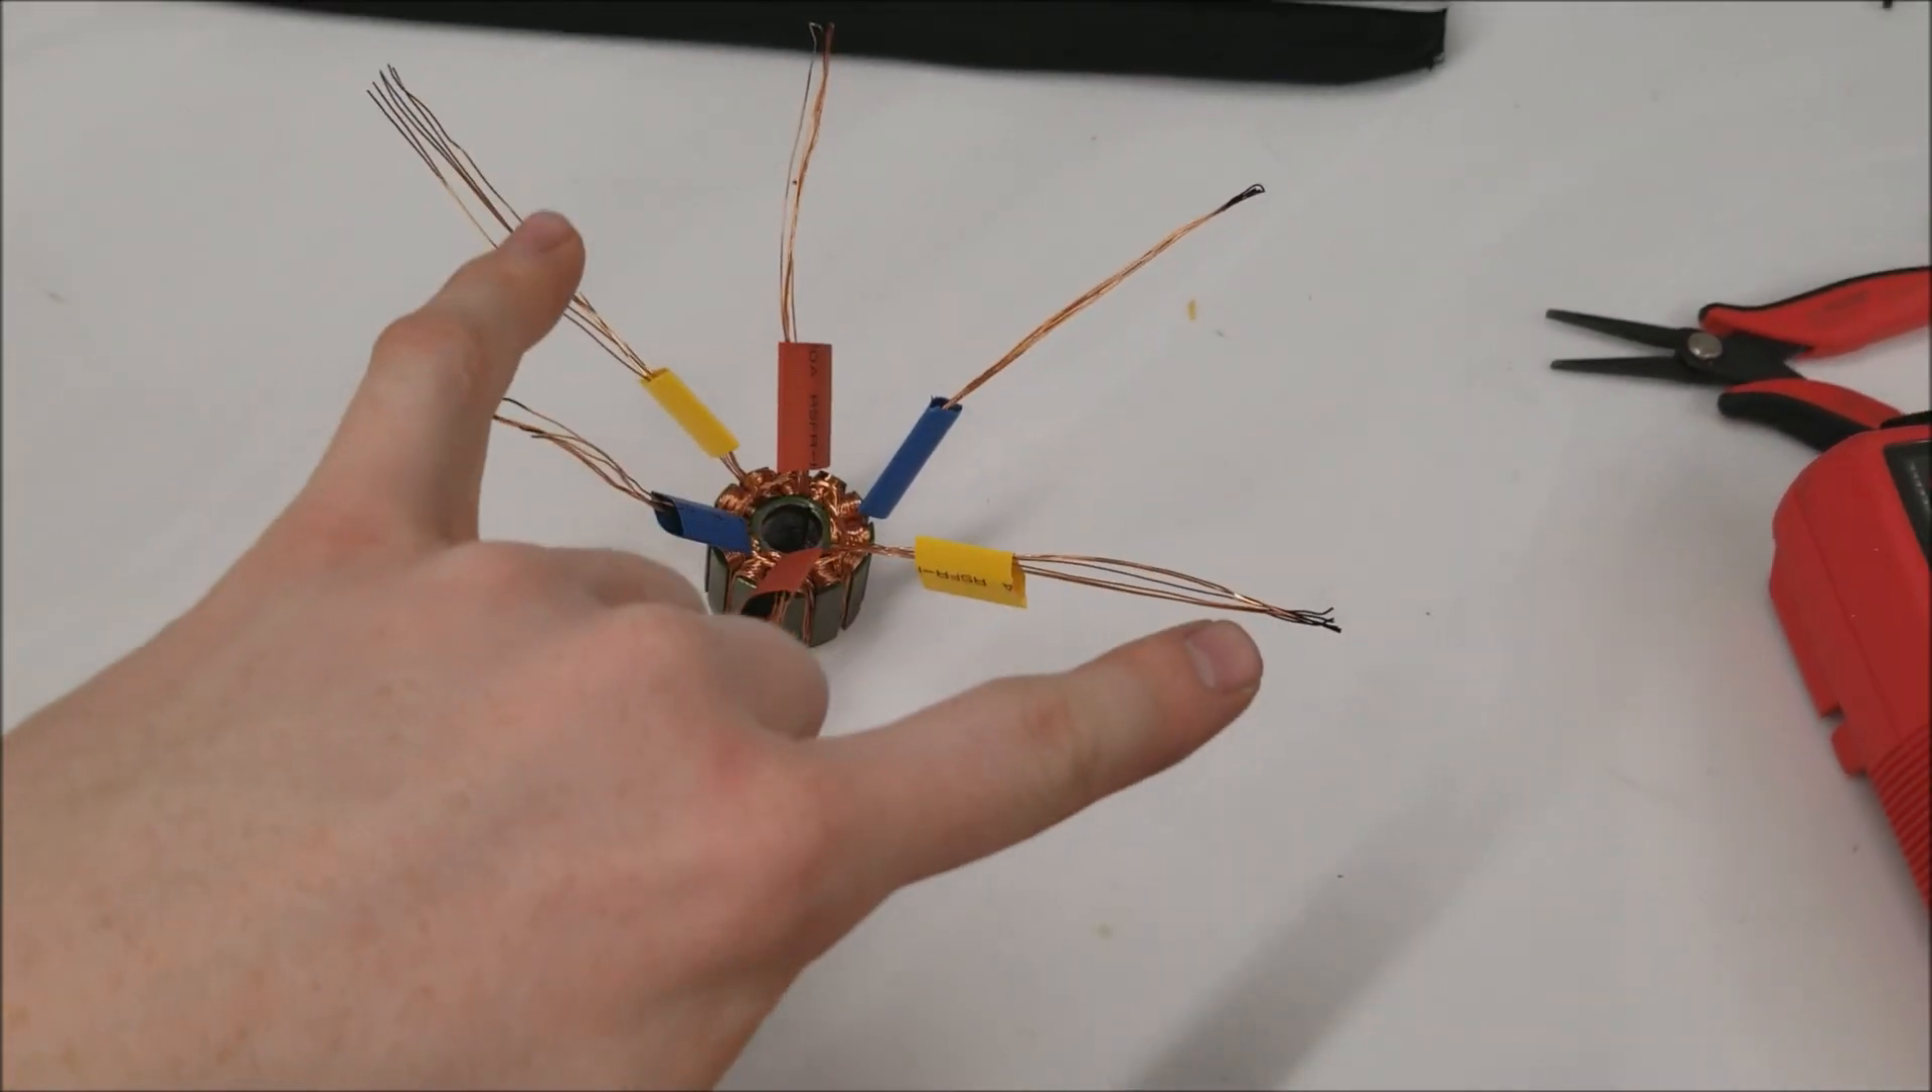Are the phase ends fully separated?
Yes.